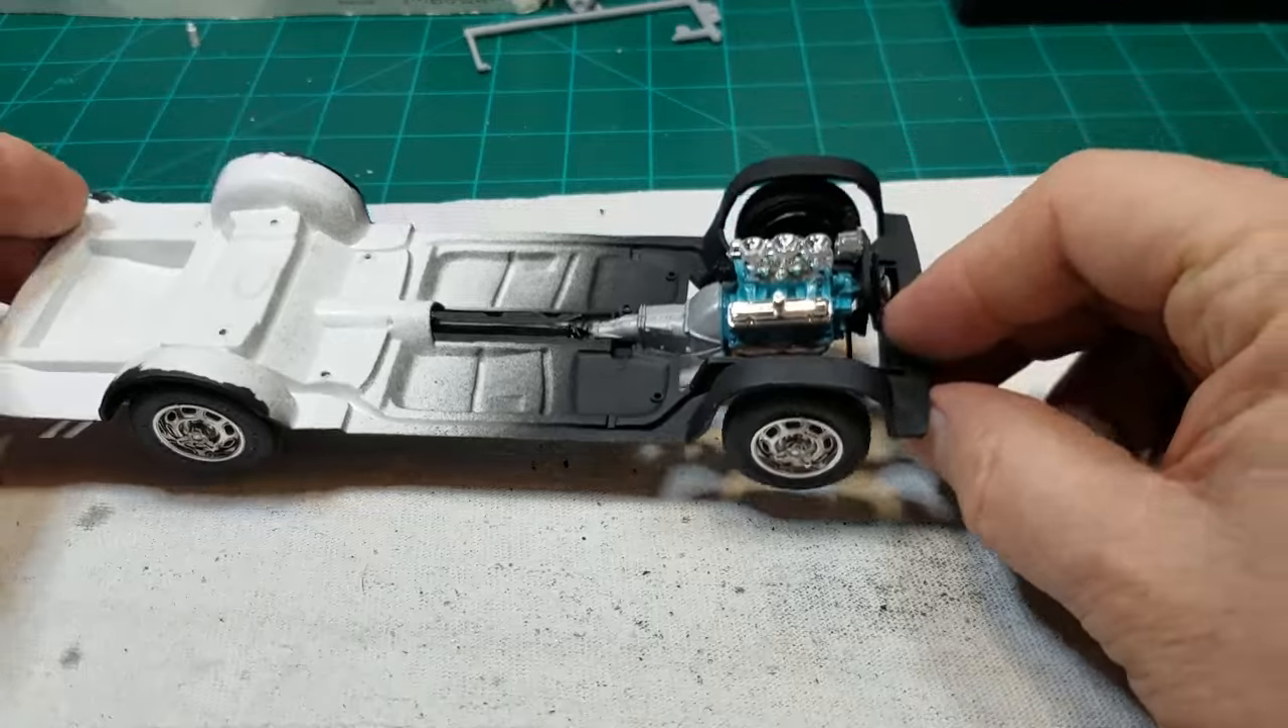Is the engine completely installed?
Yes.